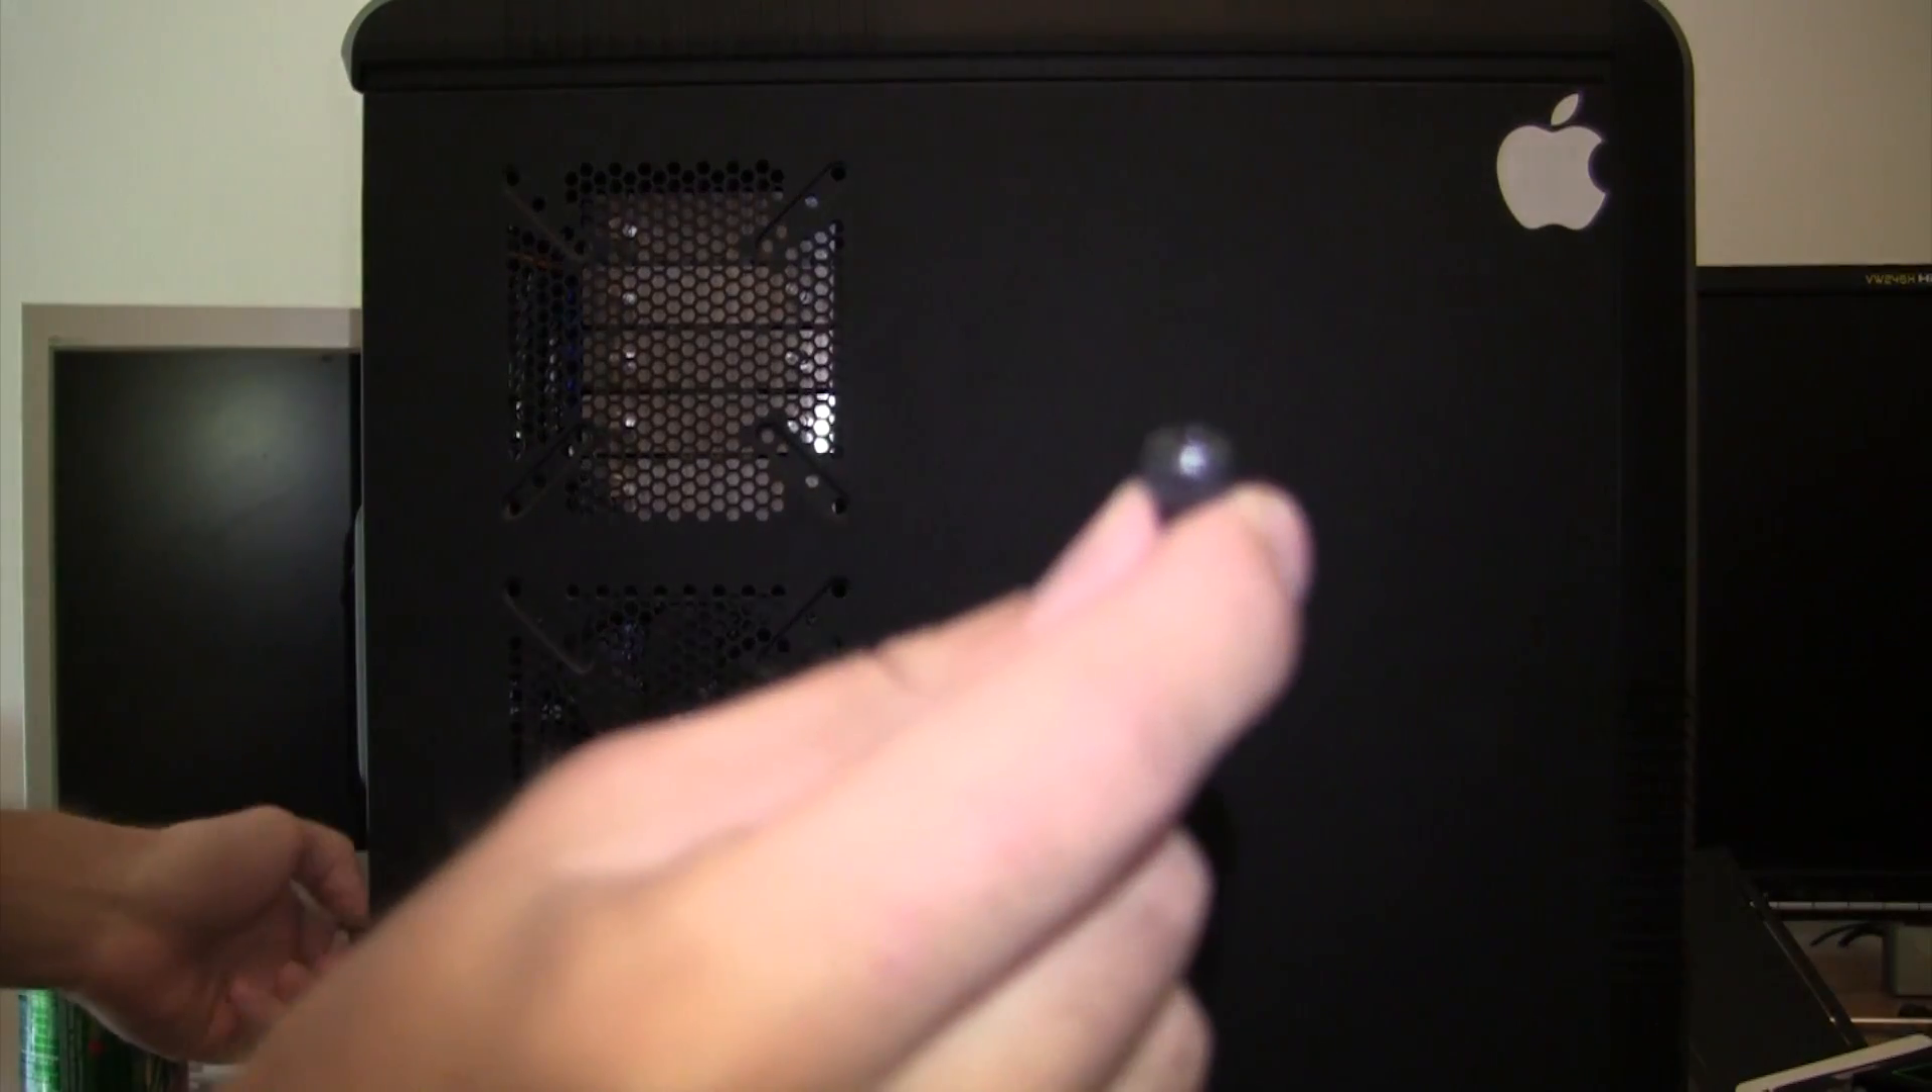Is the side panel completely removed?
No.